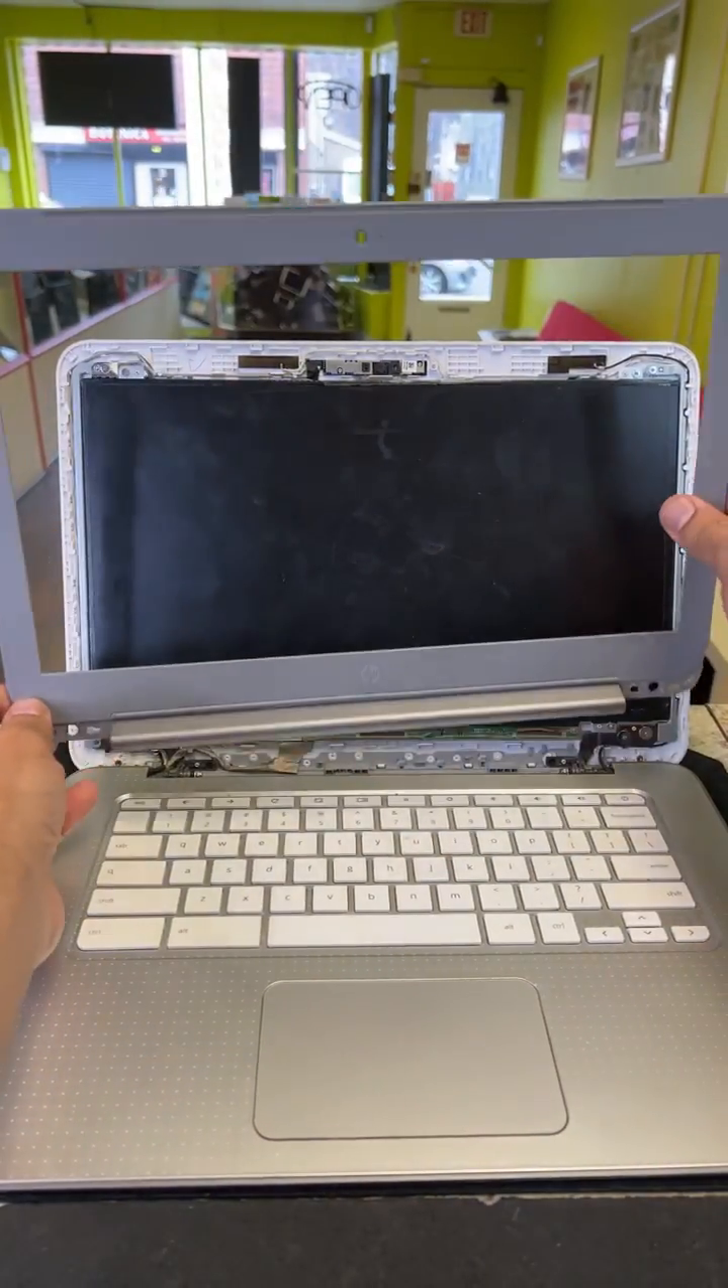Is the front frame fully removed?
Yes.